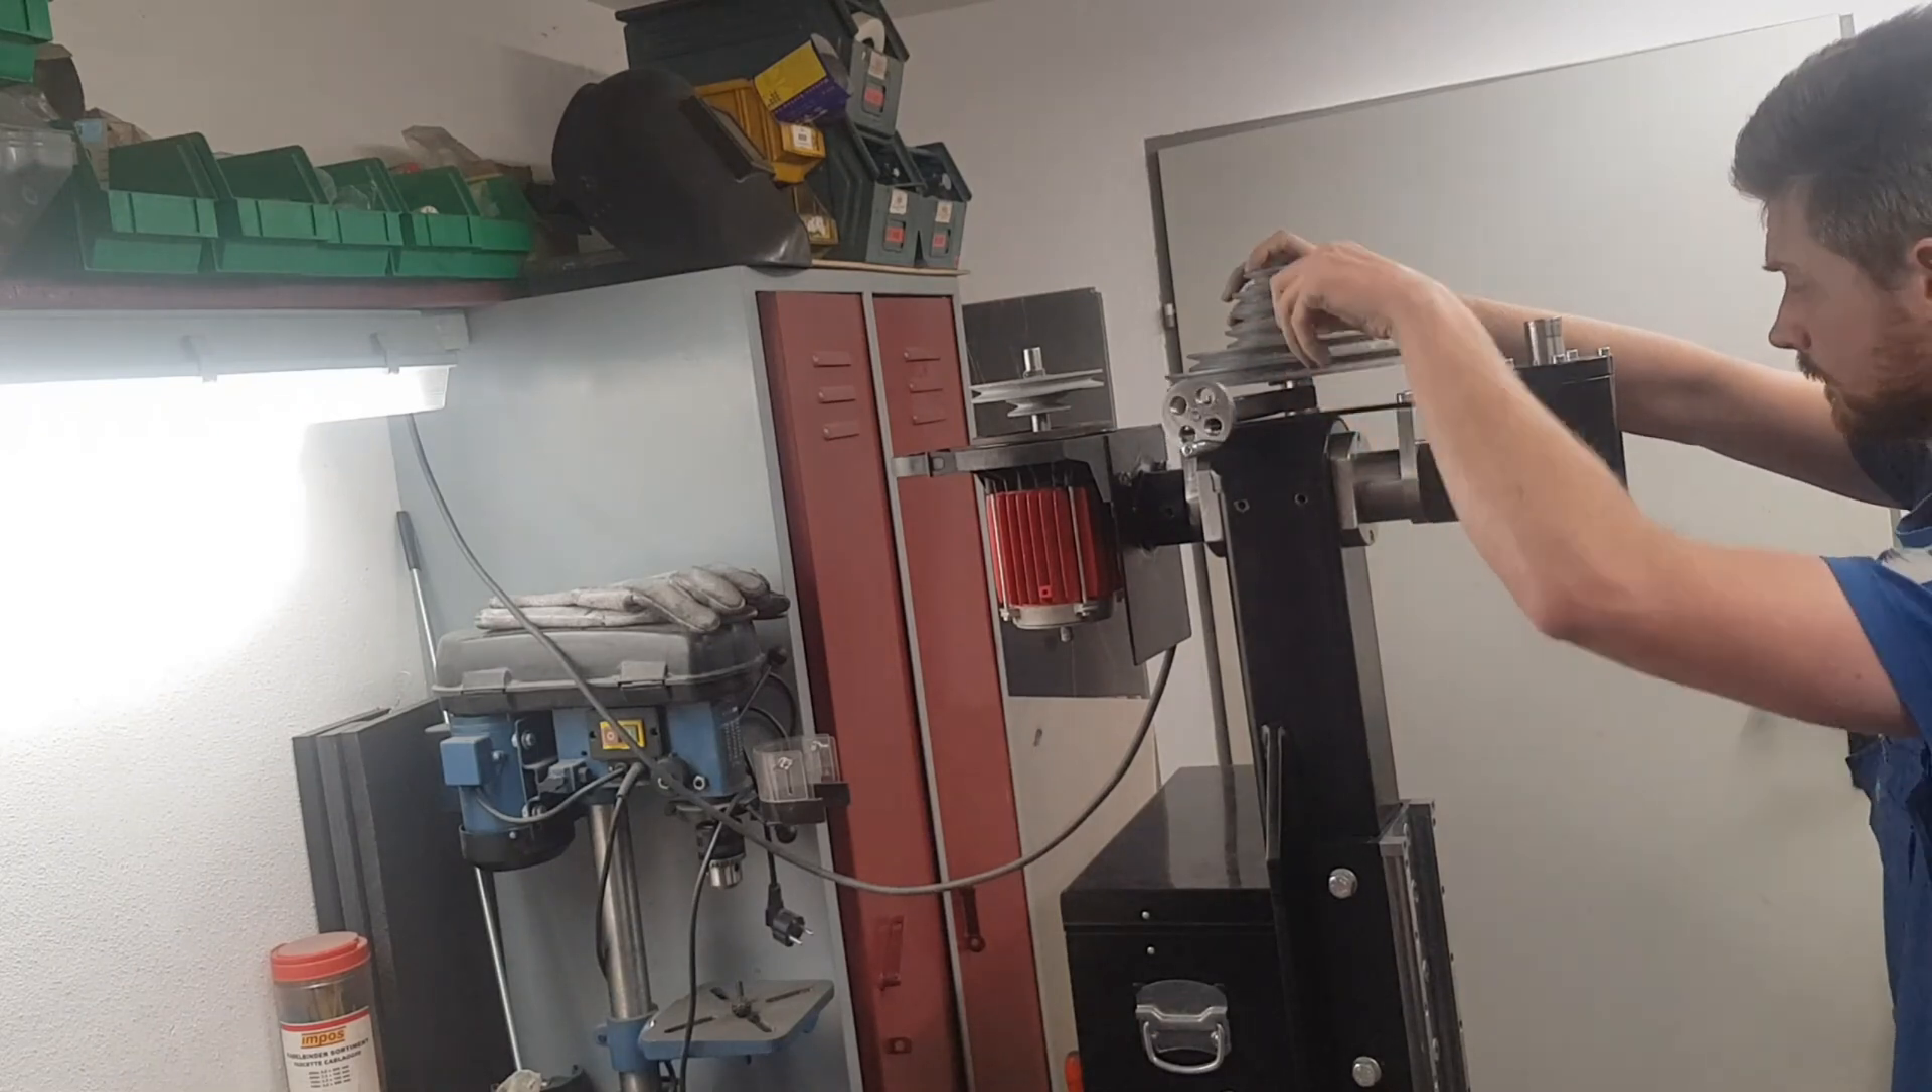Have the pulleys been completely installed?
No.